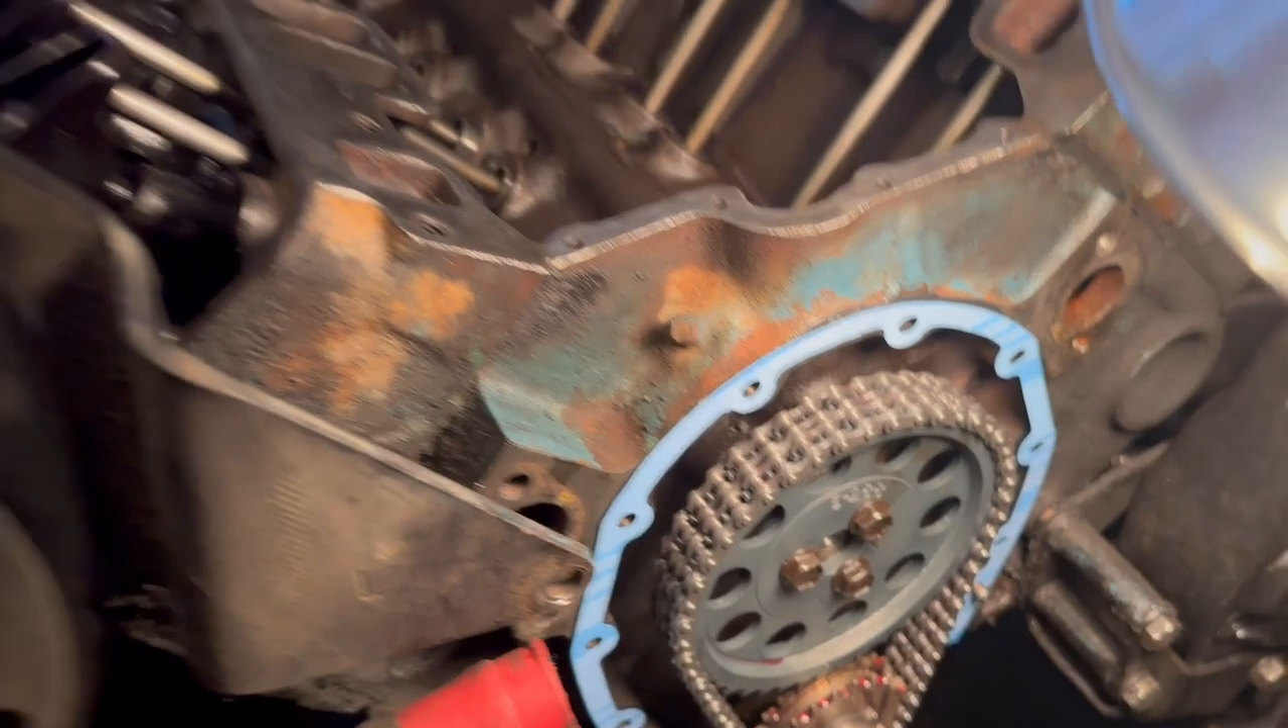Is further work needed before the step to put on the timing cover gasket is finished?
No.